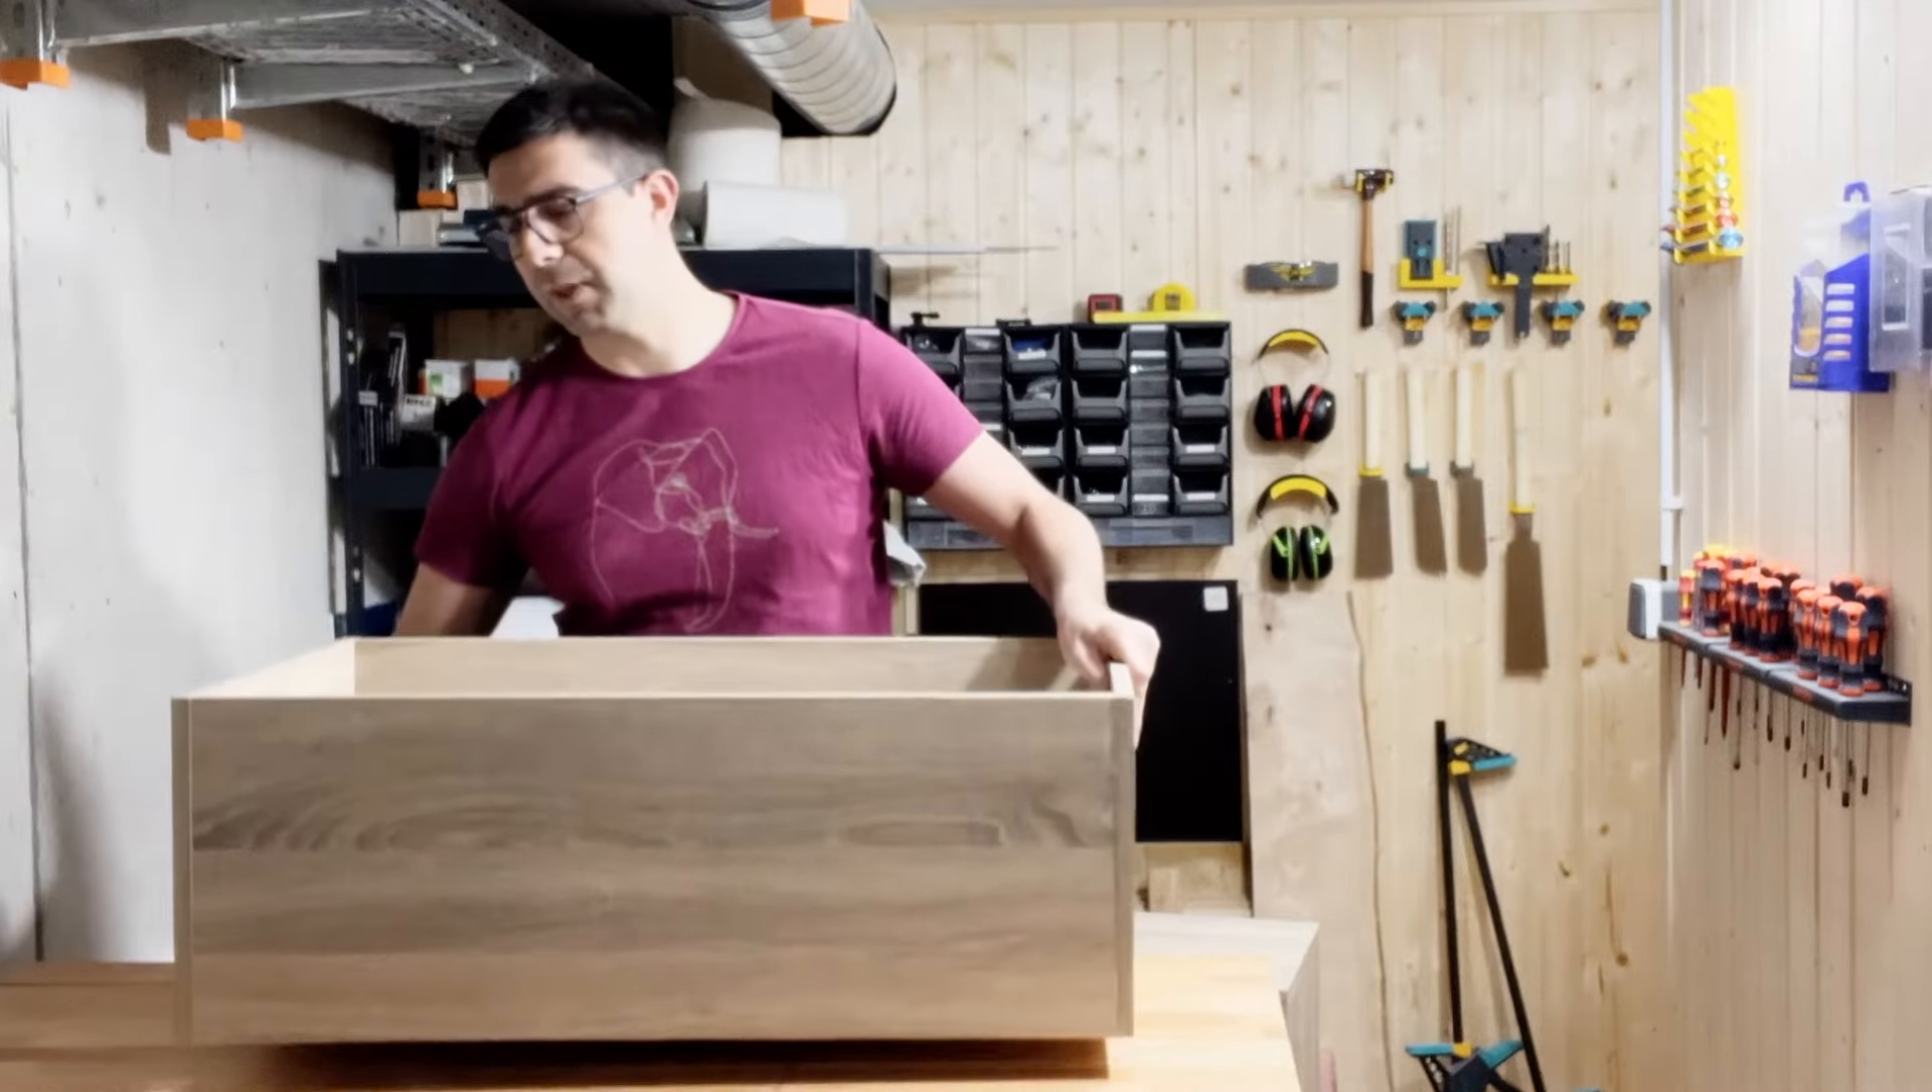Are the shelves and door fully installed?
No.